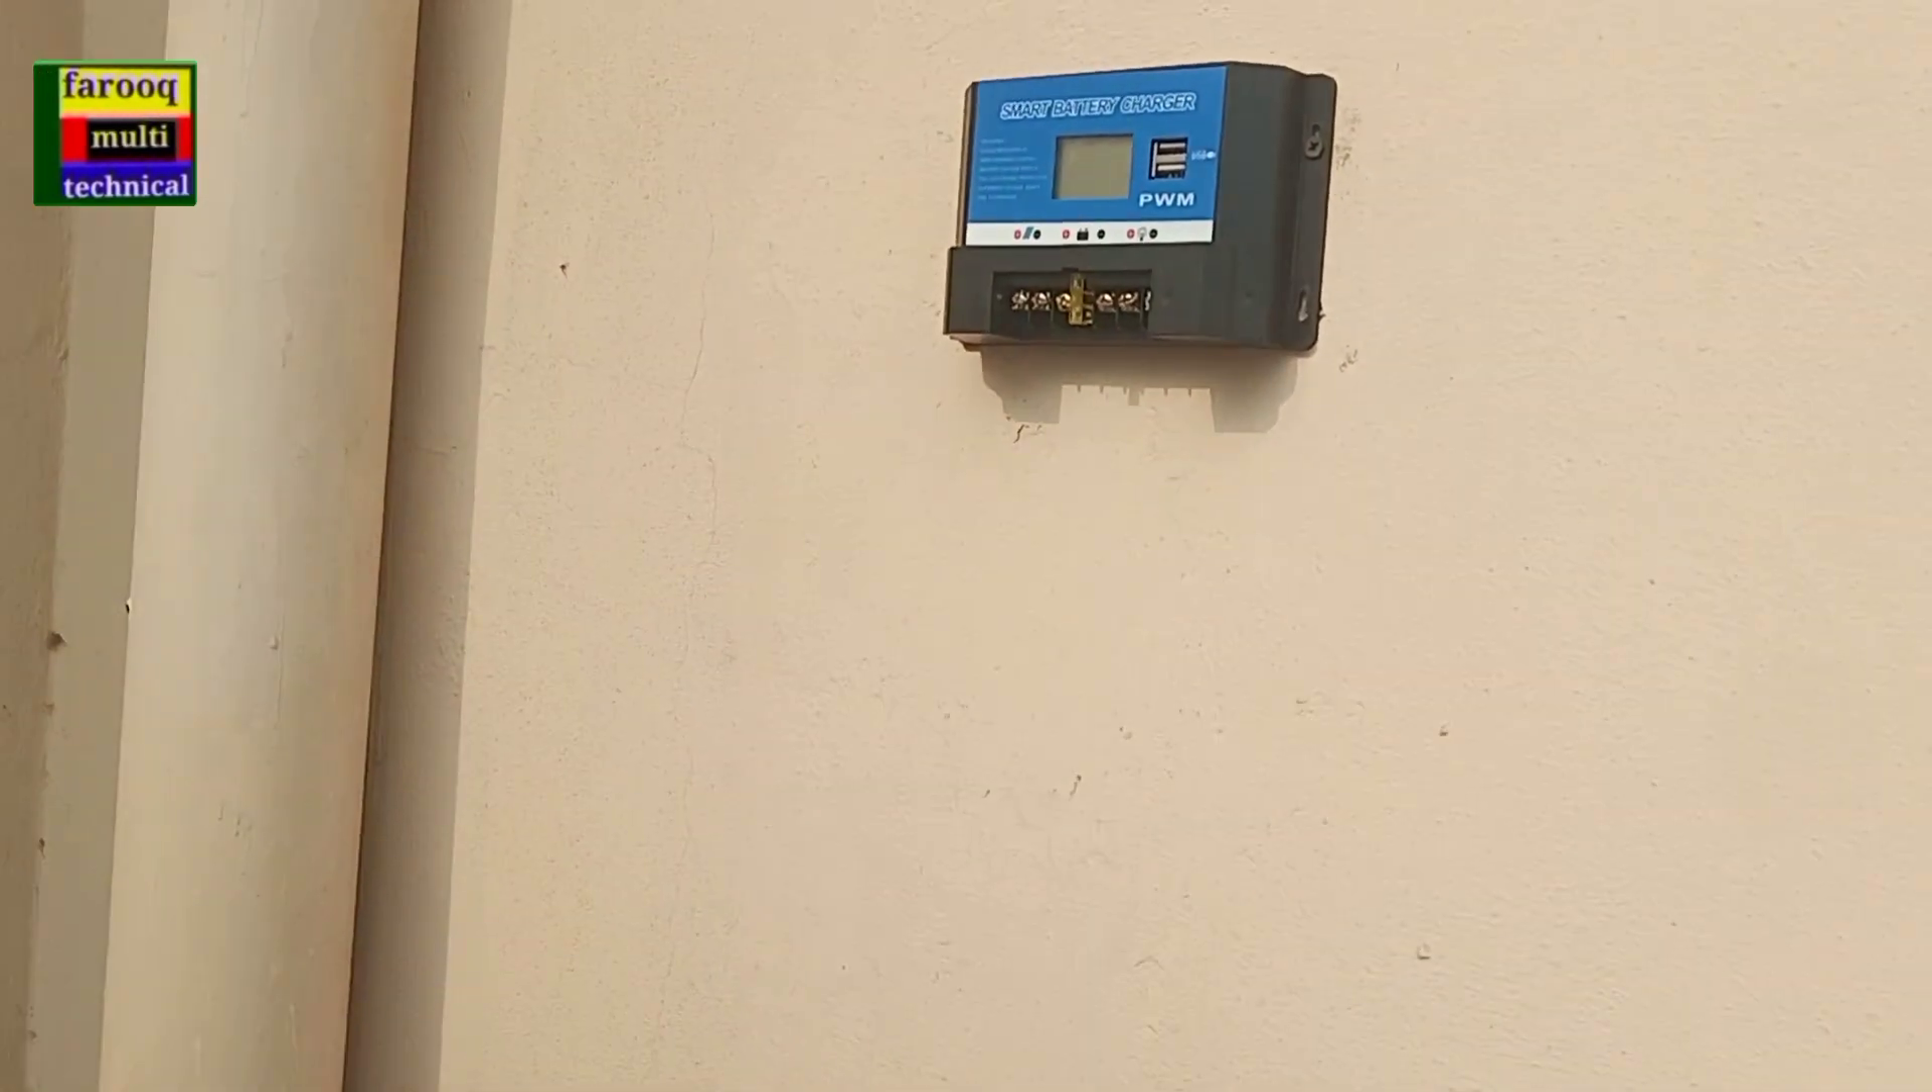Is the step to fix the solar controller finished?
Yes.